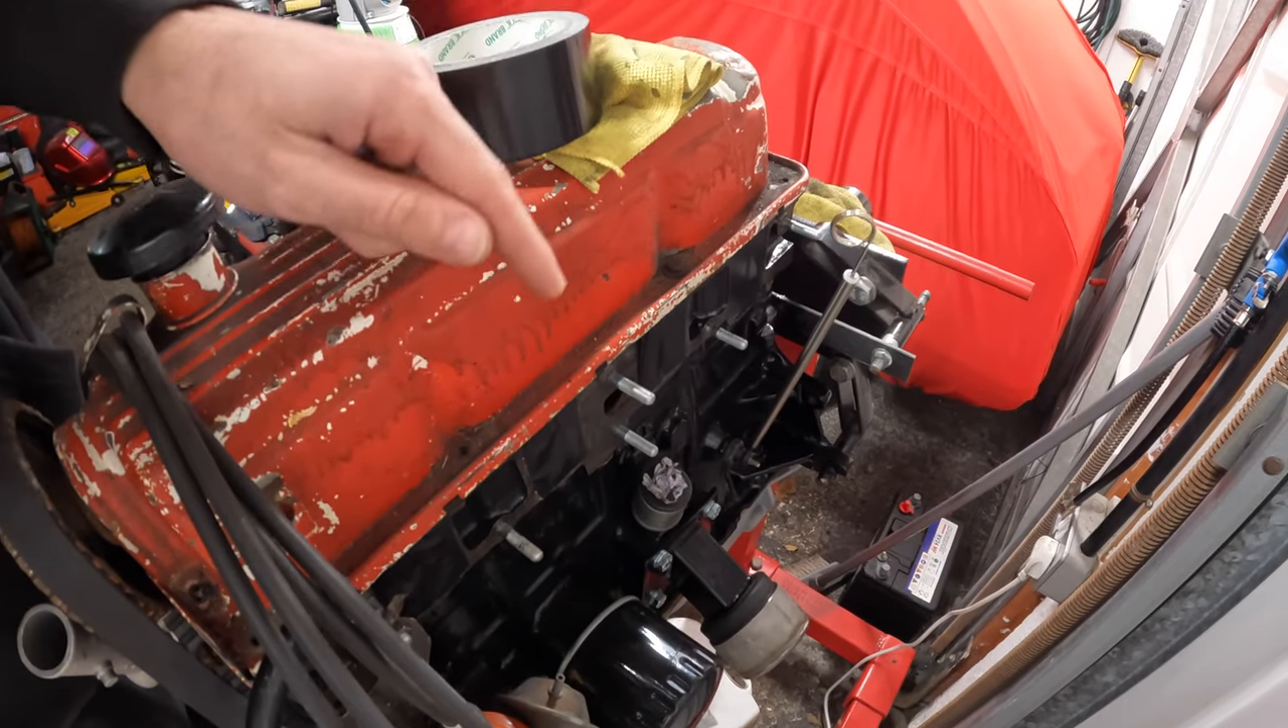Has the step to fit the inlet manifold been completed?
No.